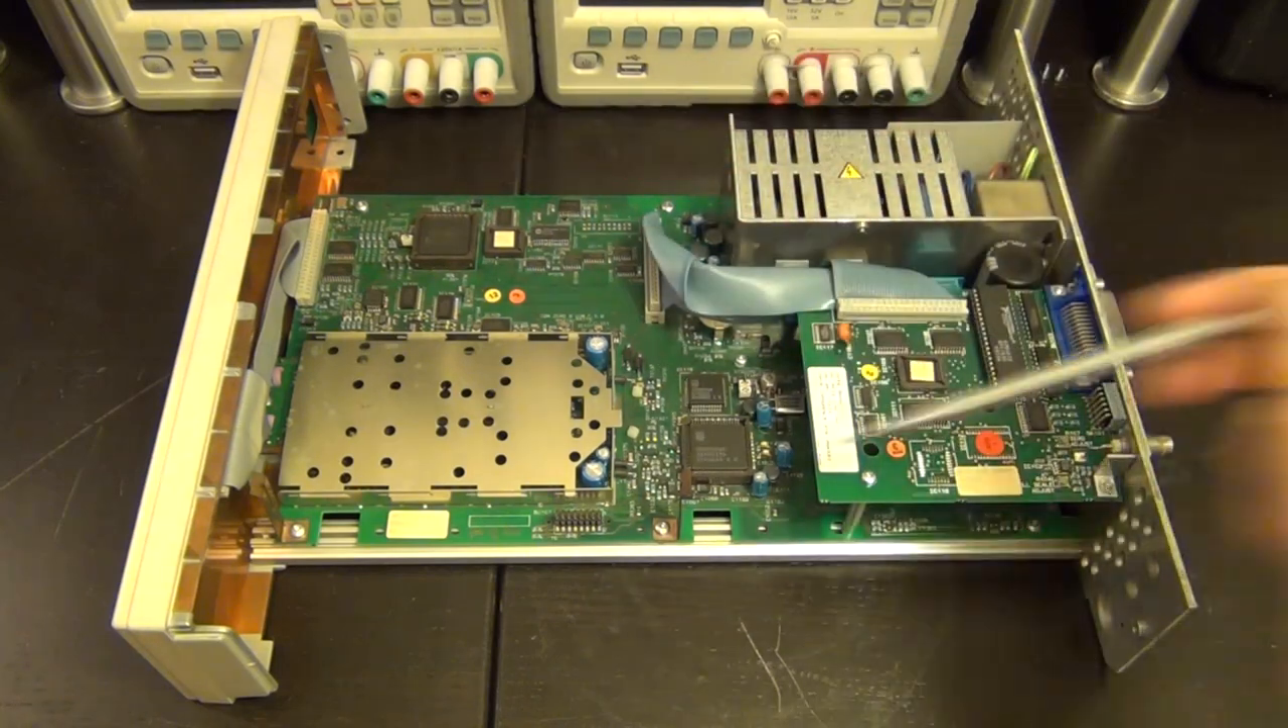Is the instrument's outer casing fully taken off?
Yes.